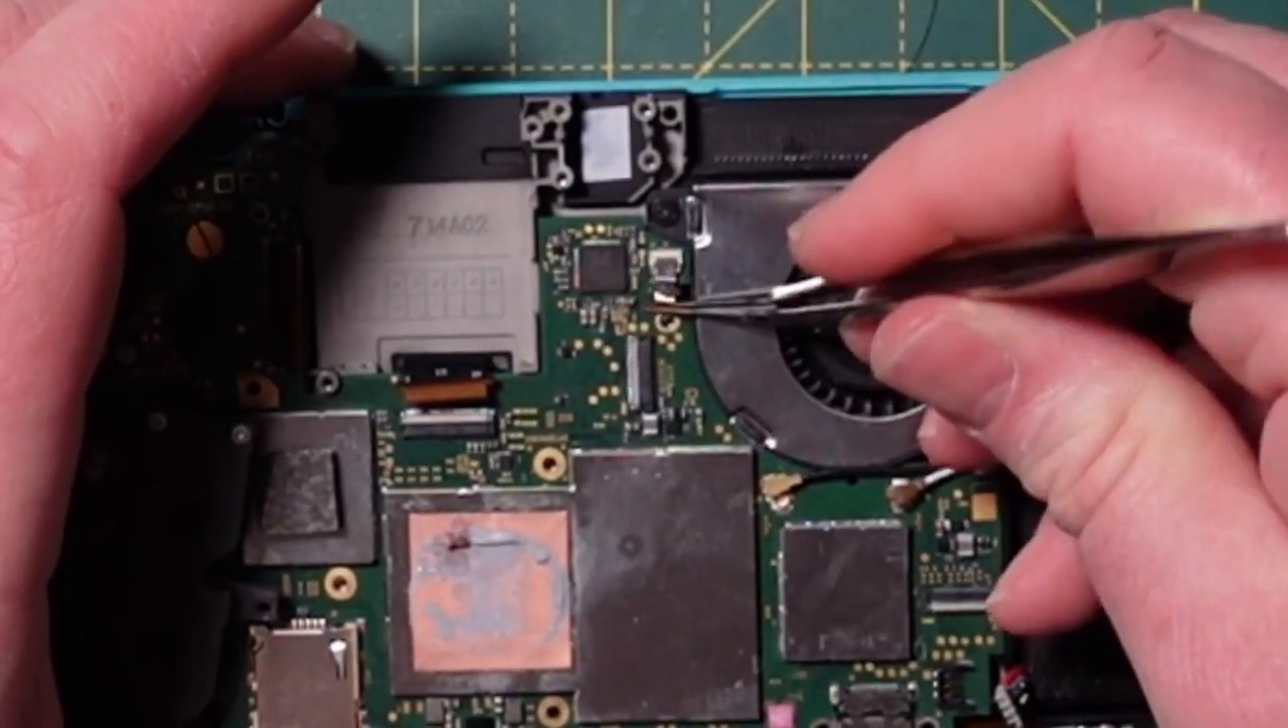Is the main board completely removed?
No.